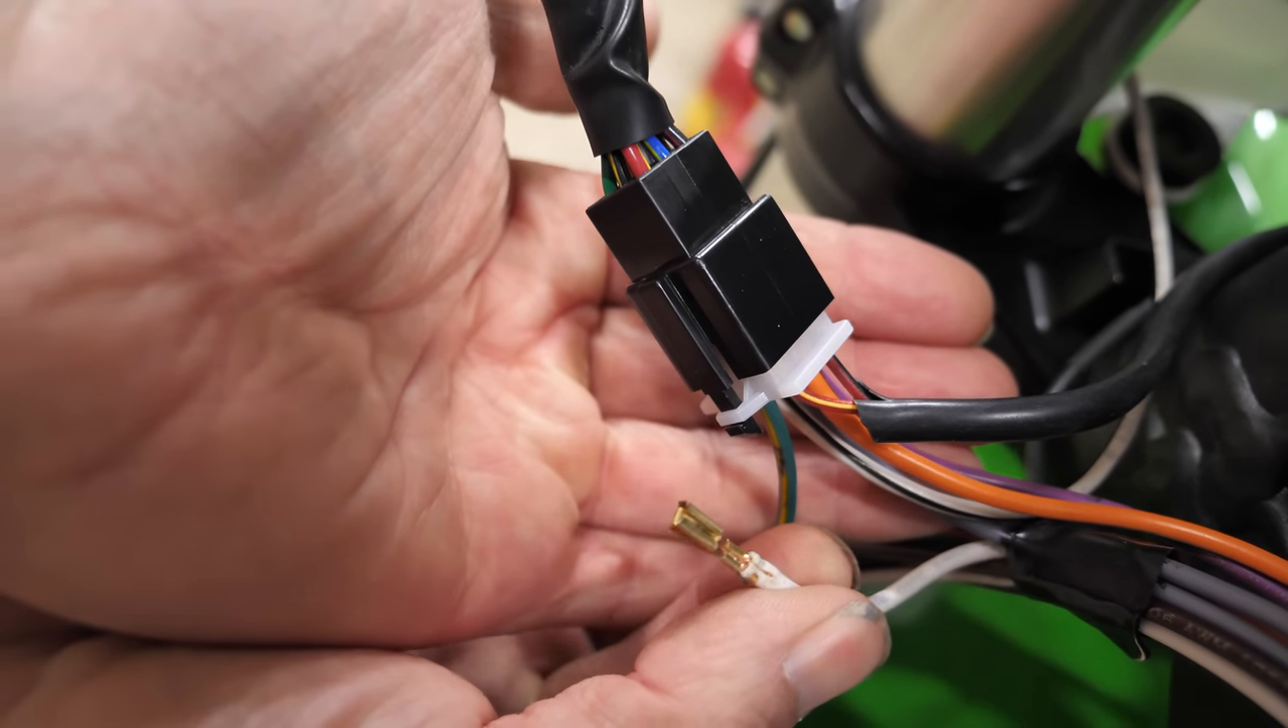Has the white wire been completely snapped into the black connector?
No.